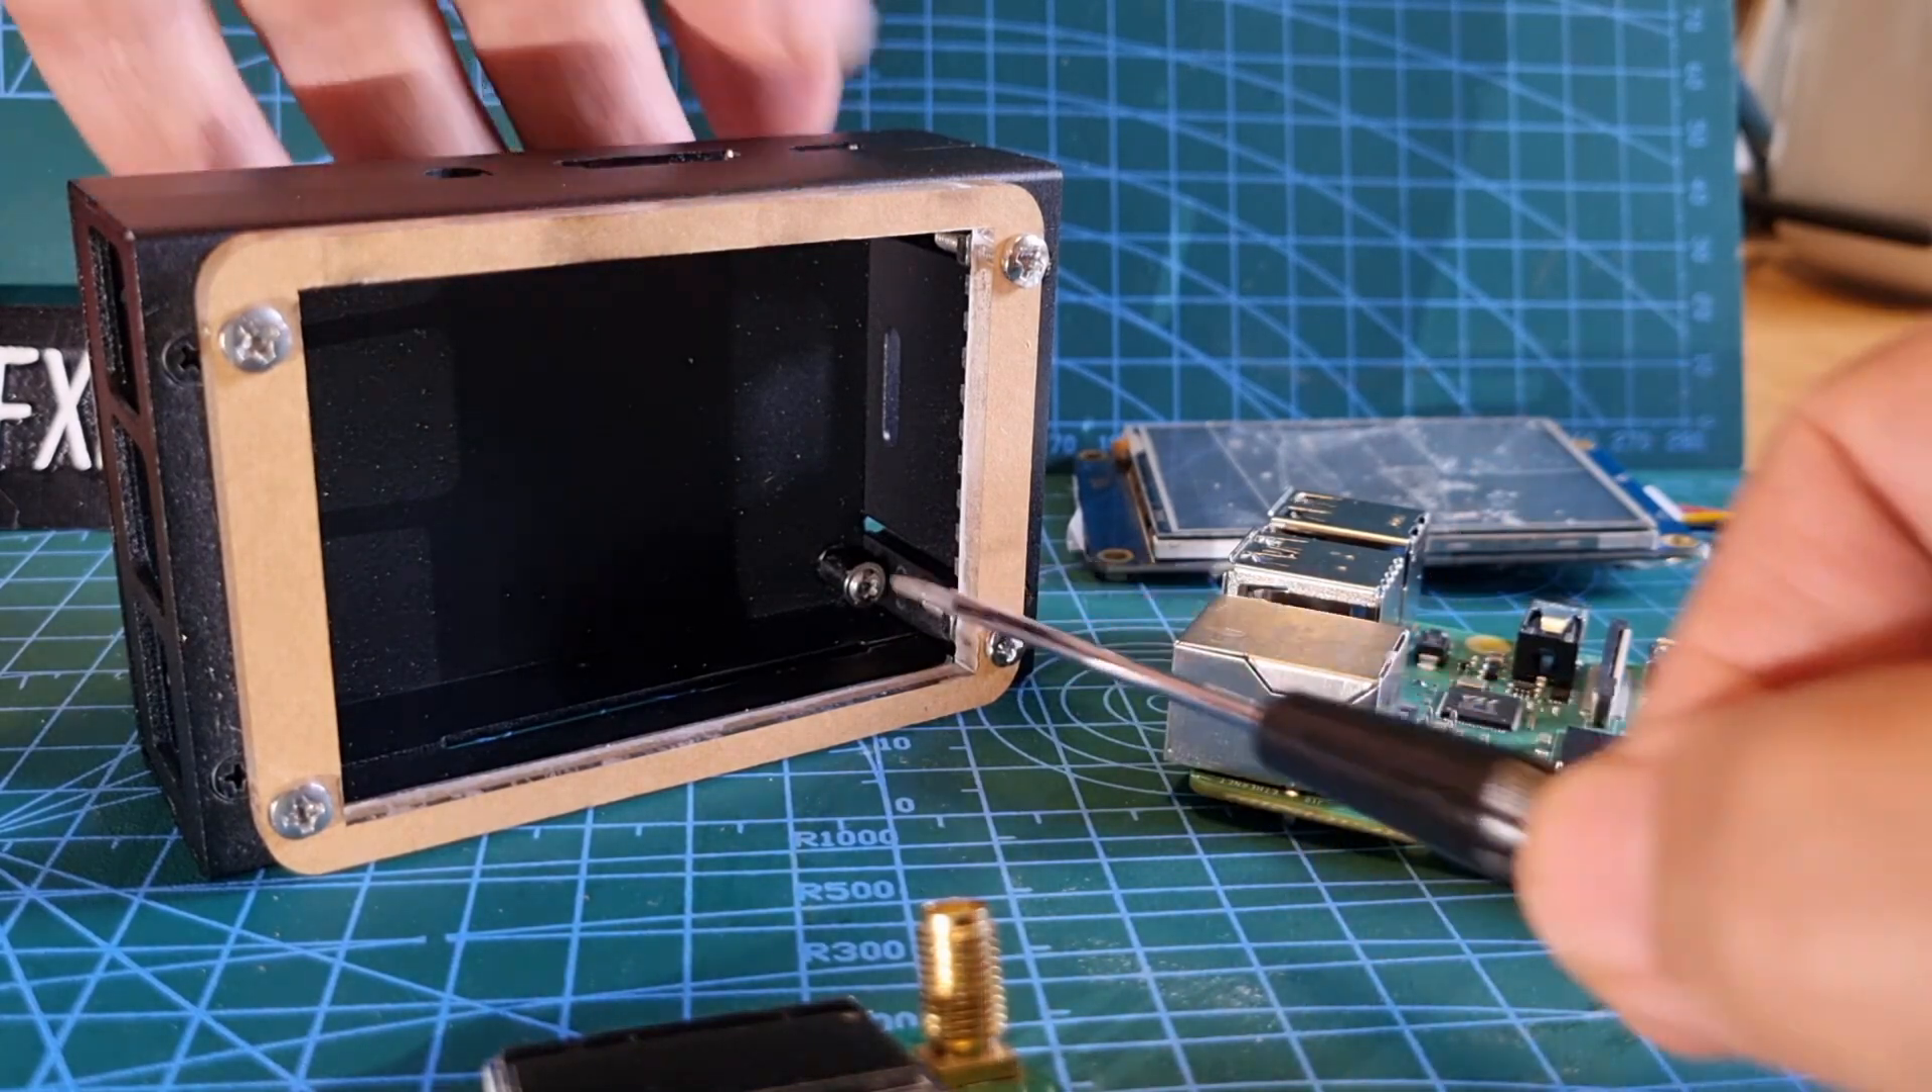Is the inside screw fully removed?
No.